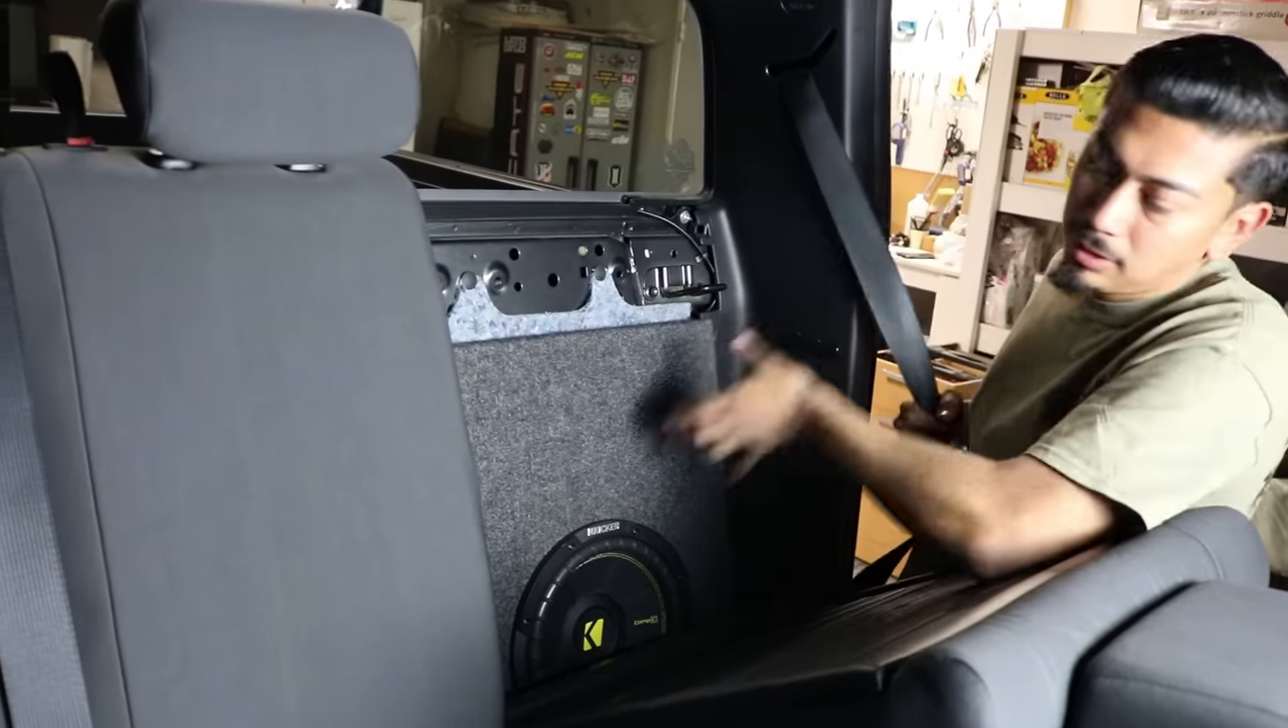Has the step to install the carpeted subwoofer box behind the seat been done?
Yes.